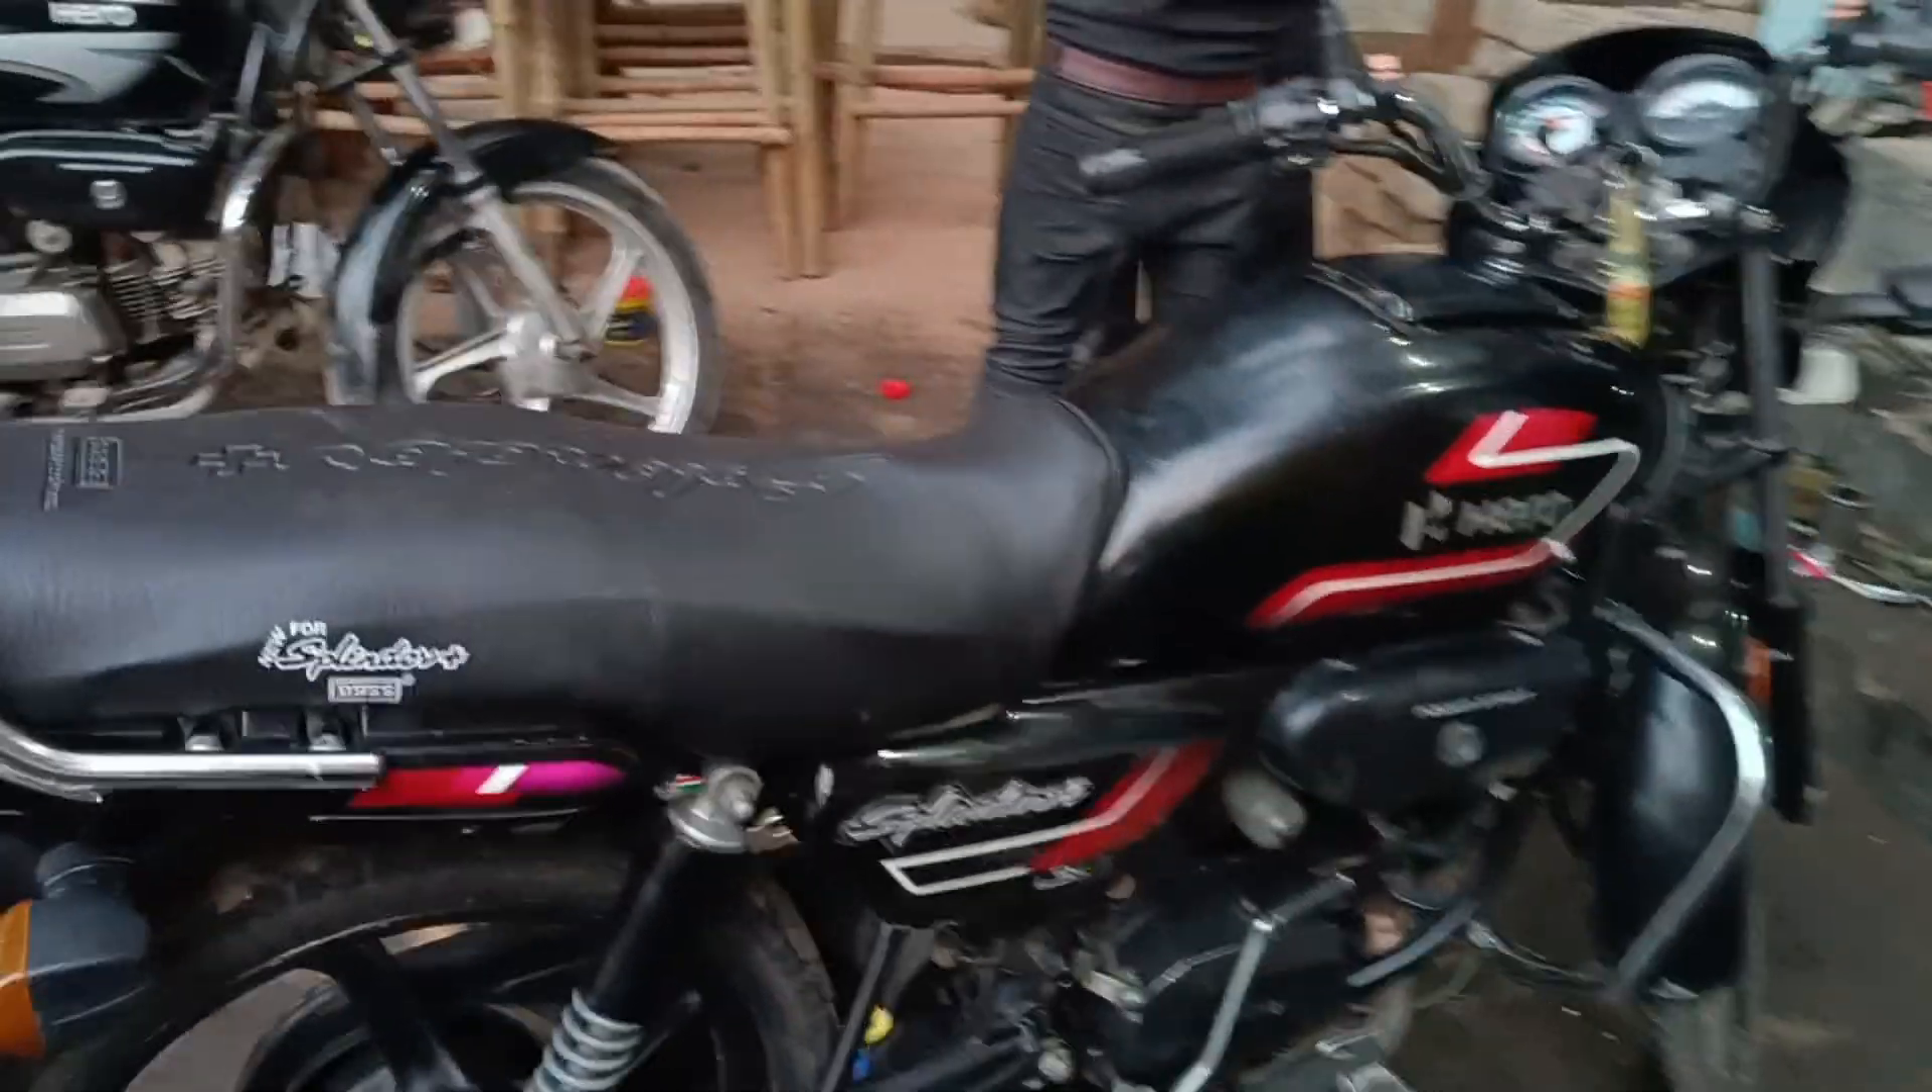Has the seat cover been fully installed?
Yes.